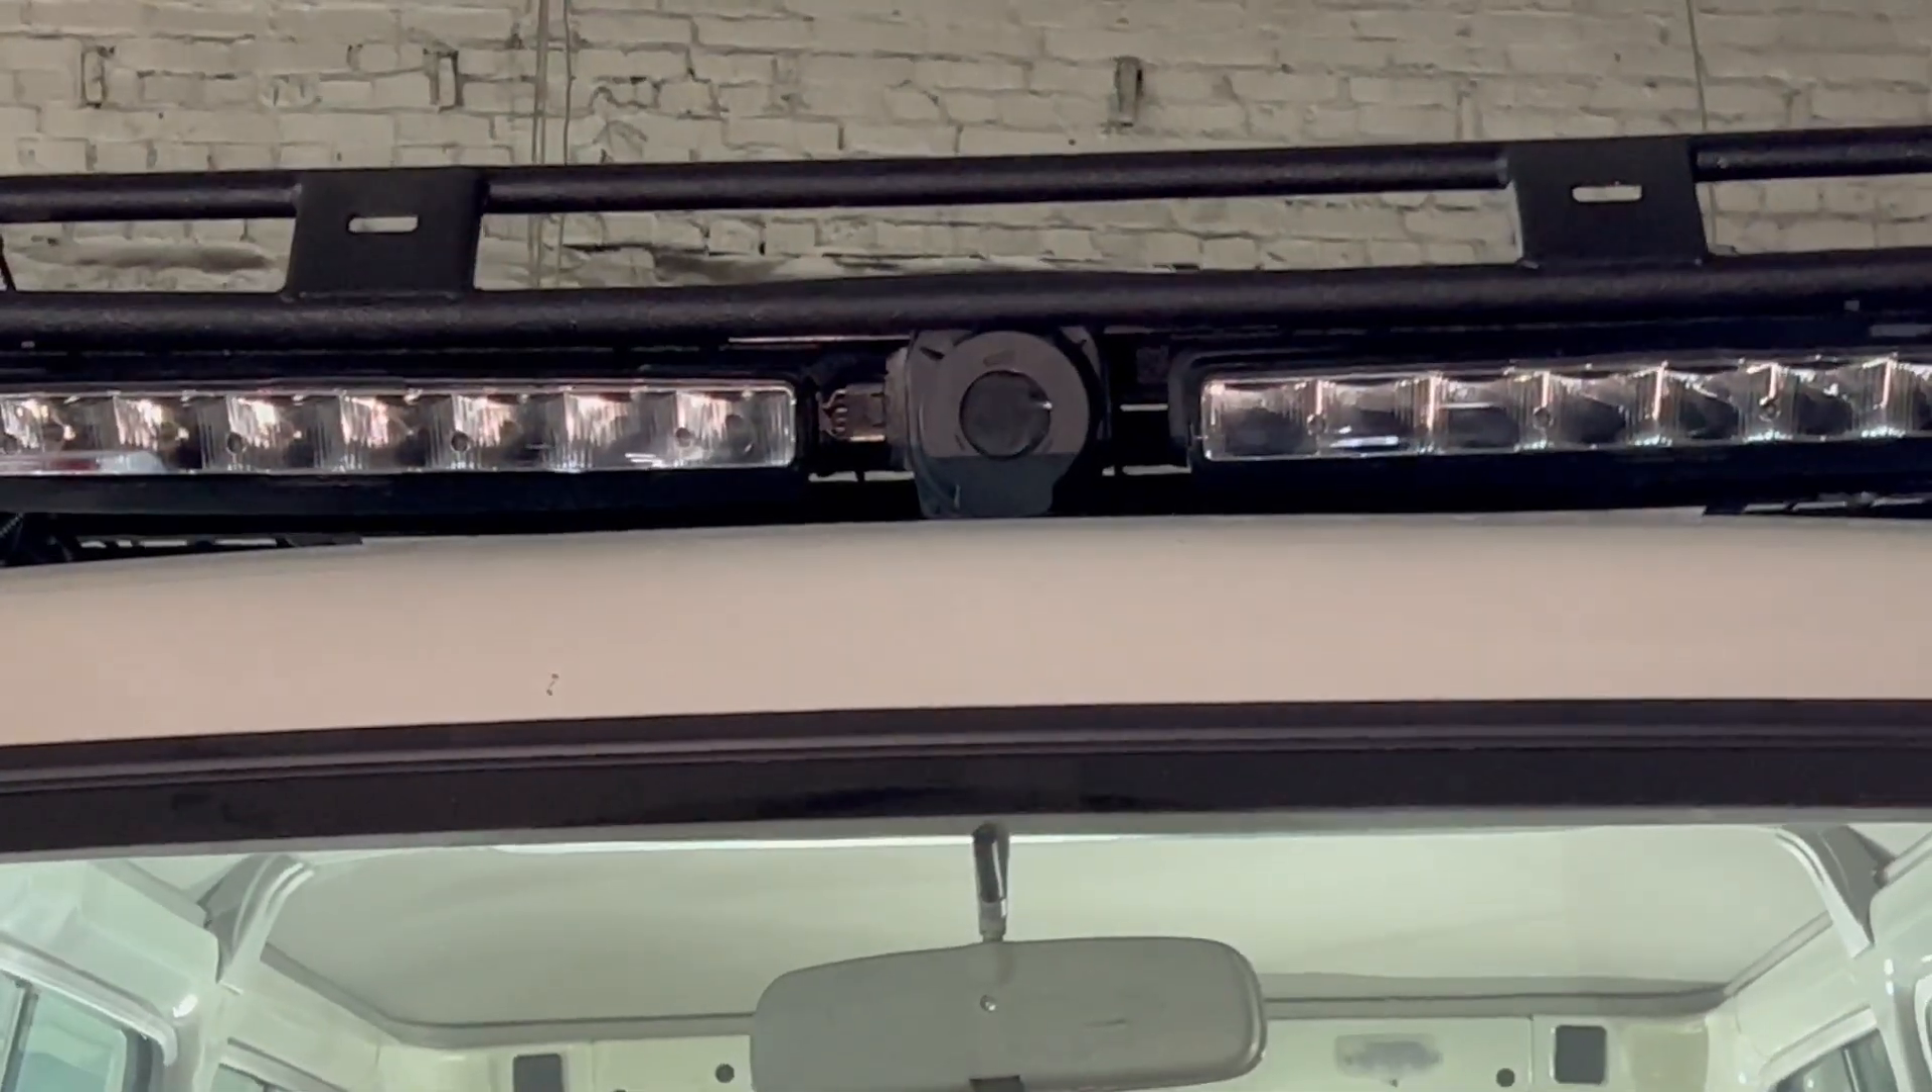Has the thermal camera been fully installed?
Yes.